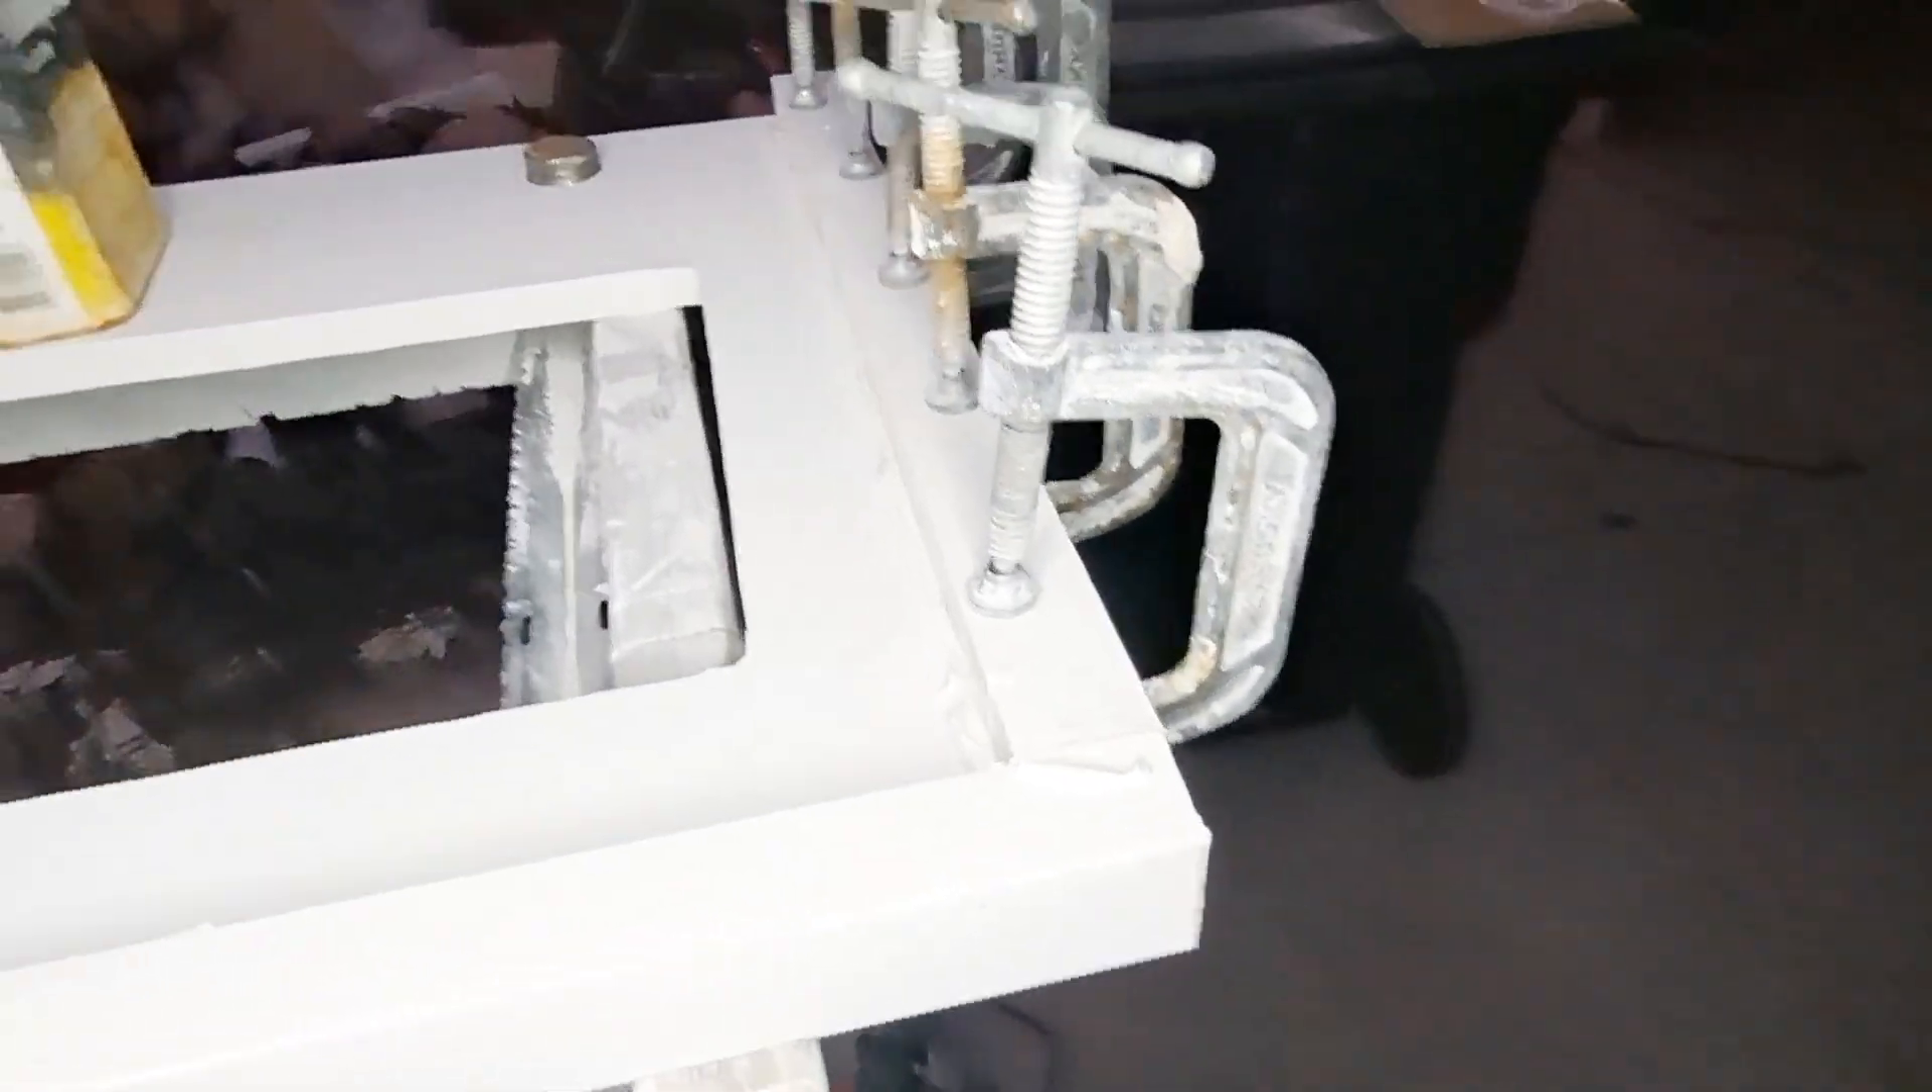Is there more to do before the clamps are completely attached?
No.